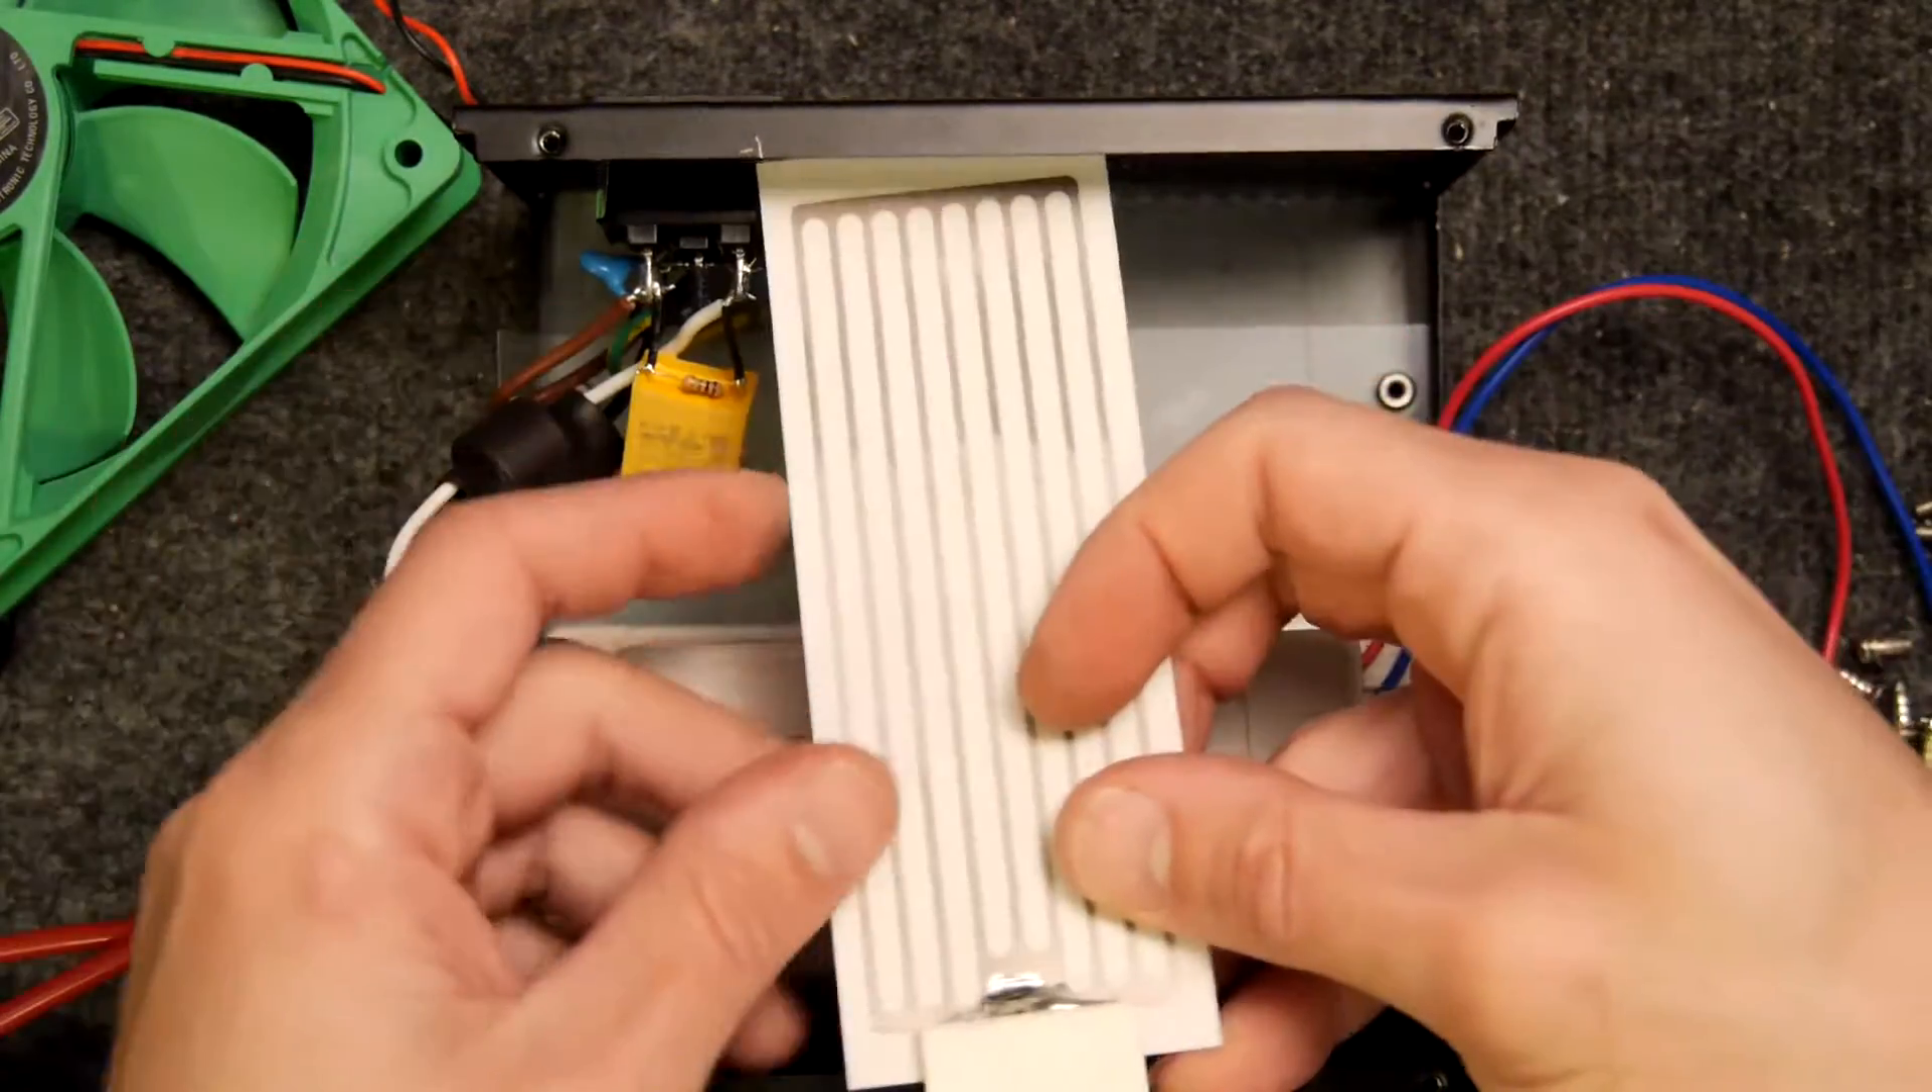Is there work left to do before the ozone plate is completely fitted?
Yes.